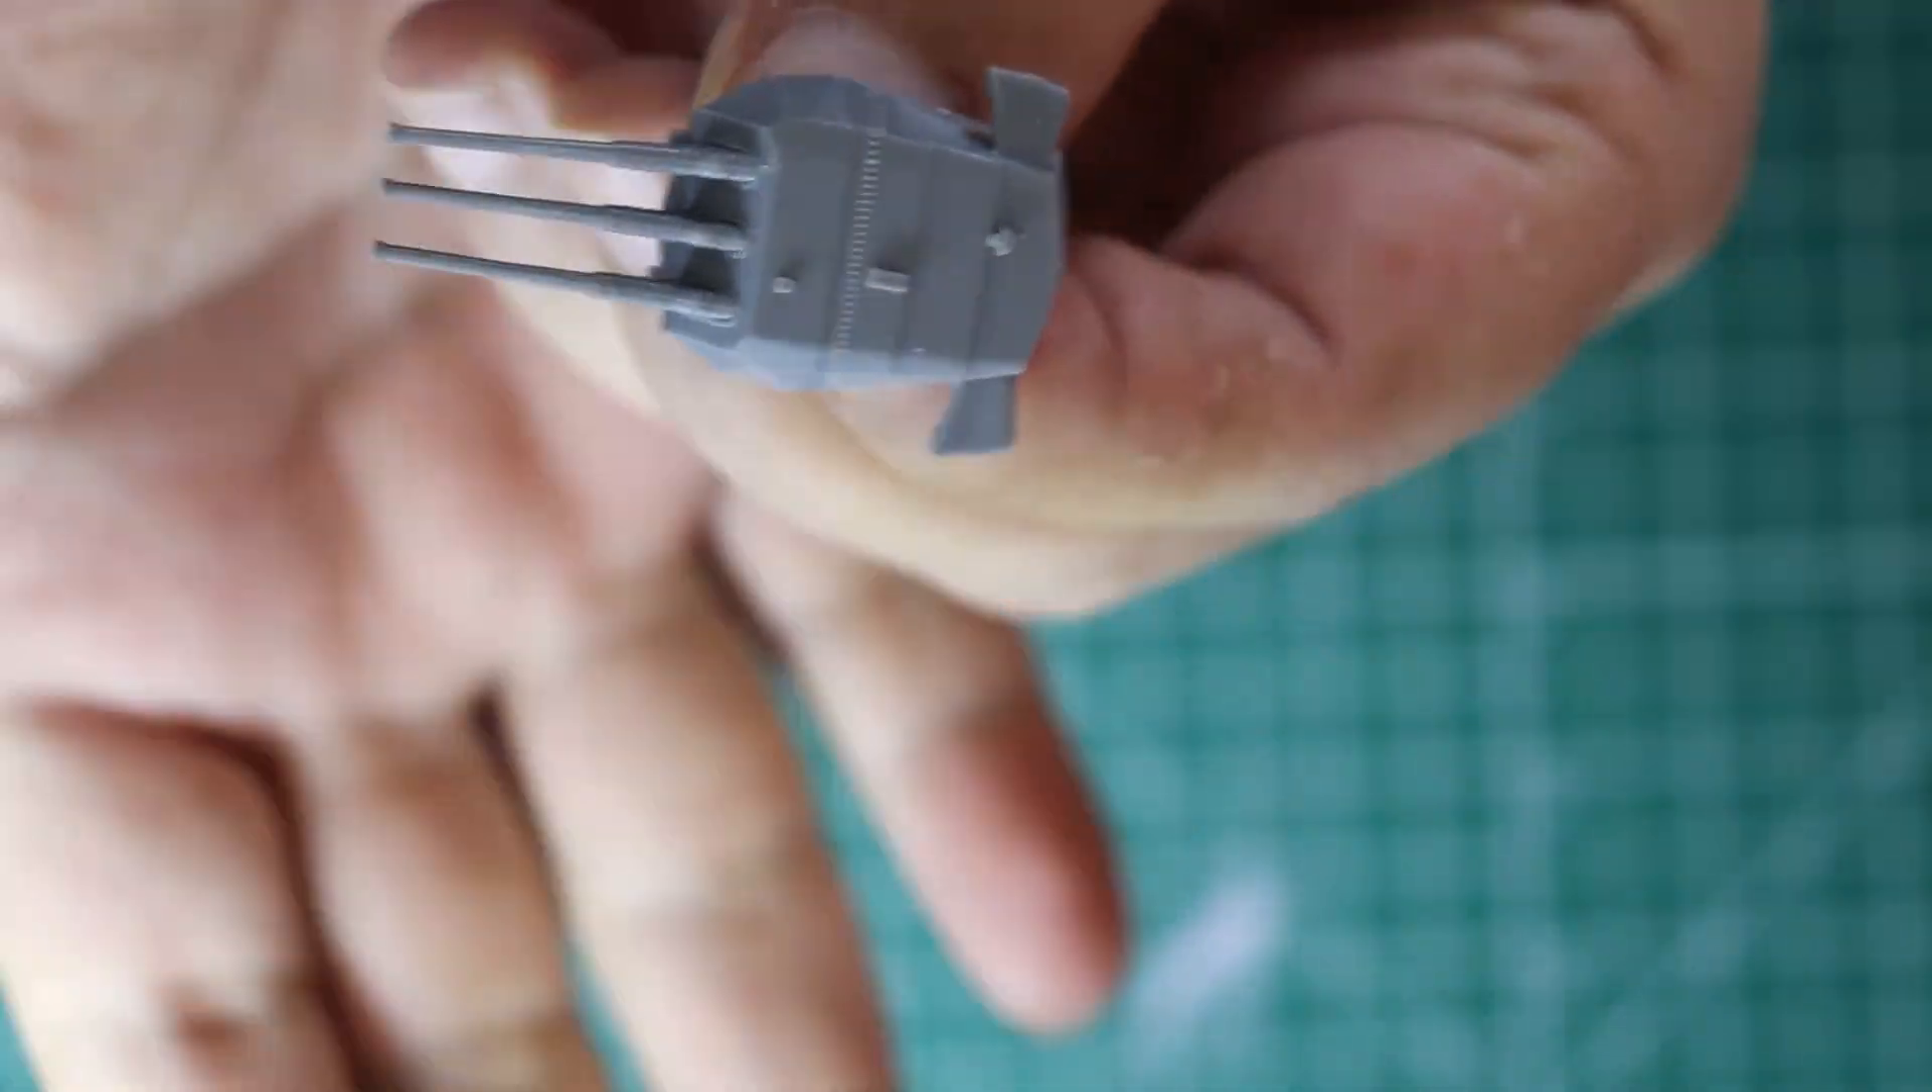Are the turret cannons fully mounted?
Yes.